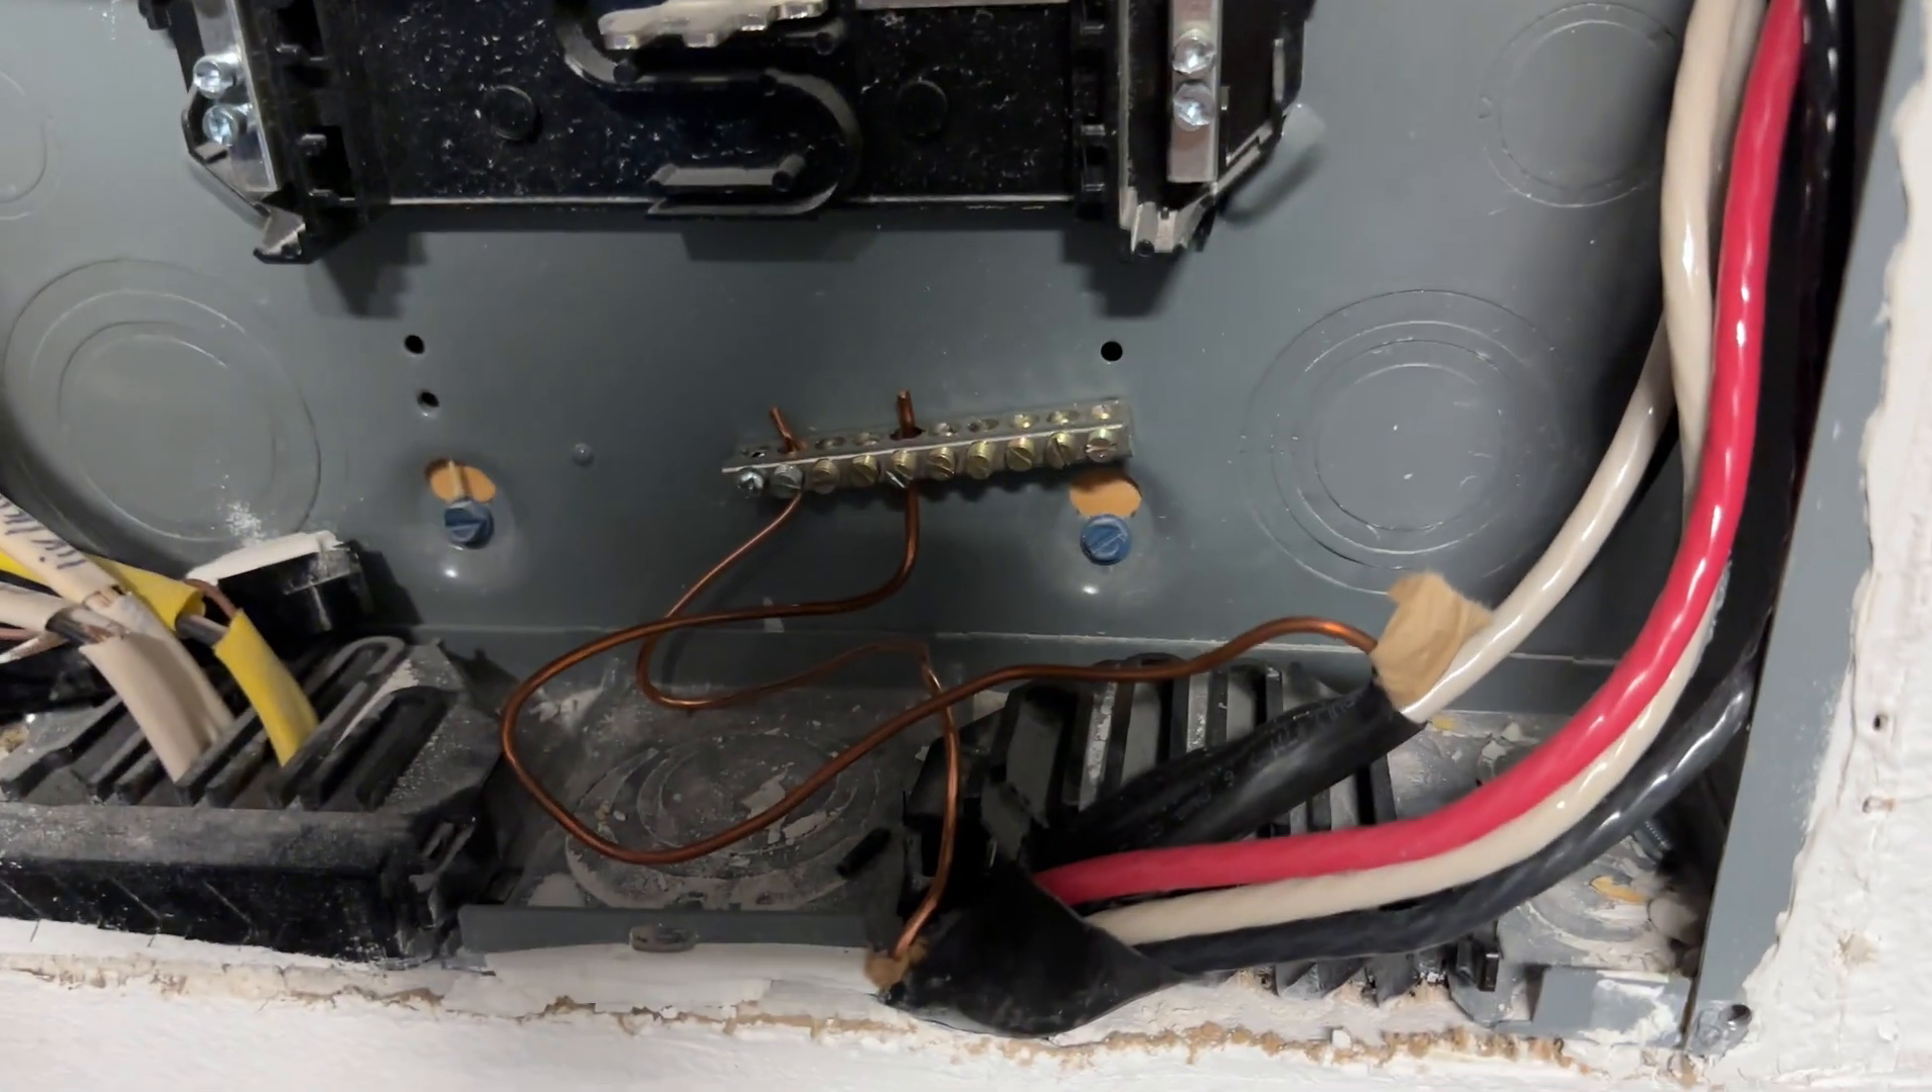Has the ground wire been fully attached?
Yes.